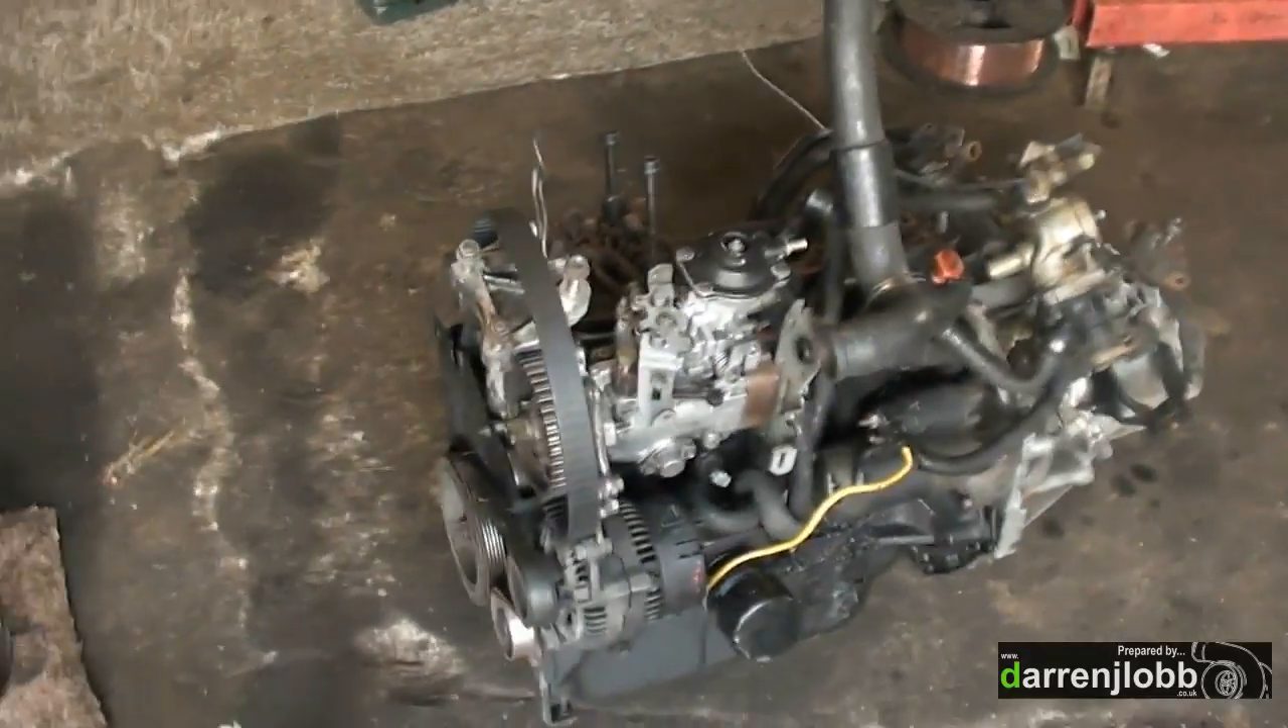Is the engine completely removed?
Yes.